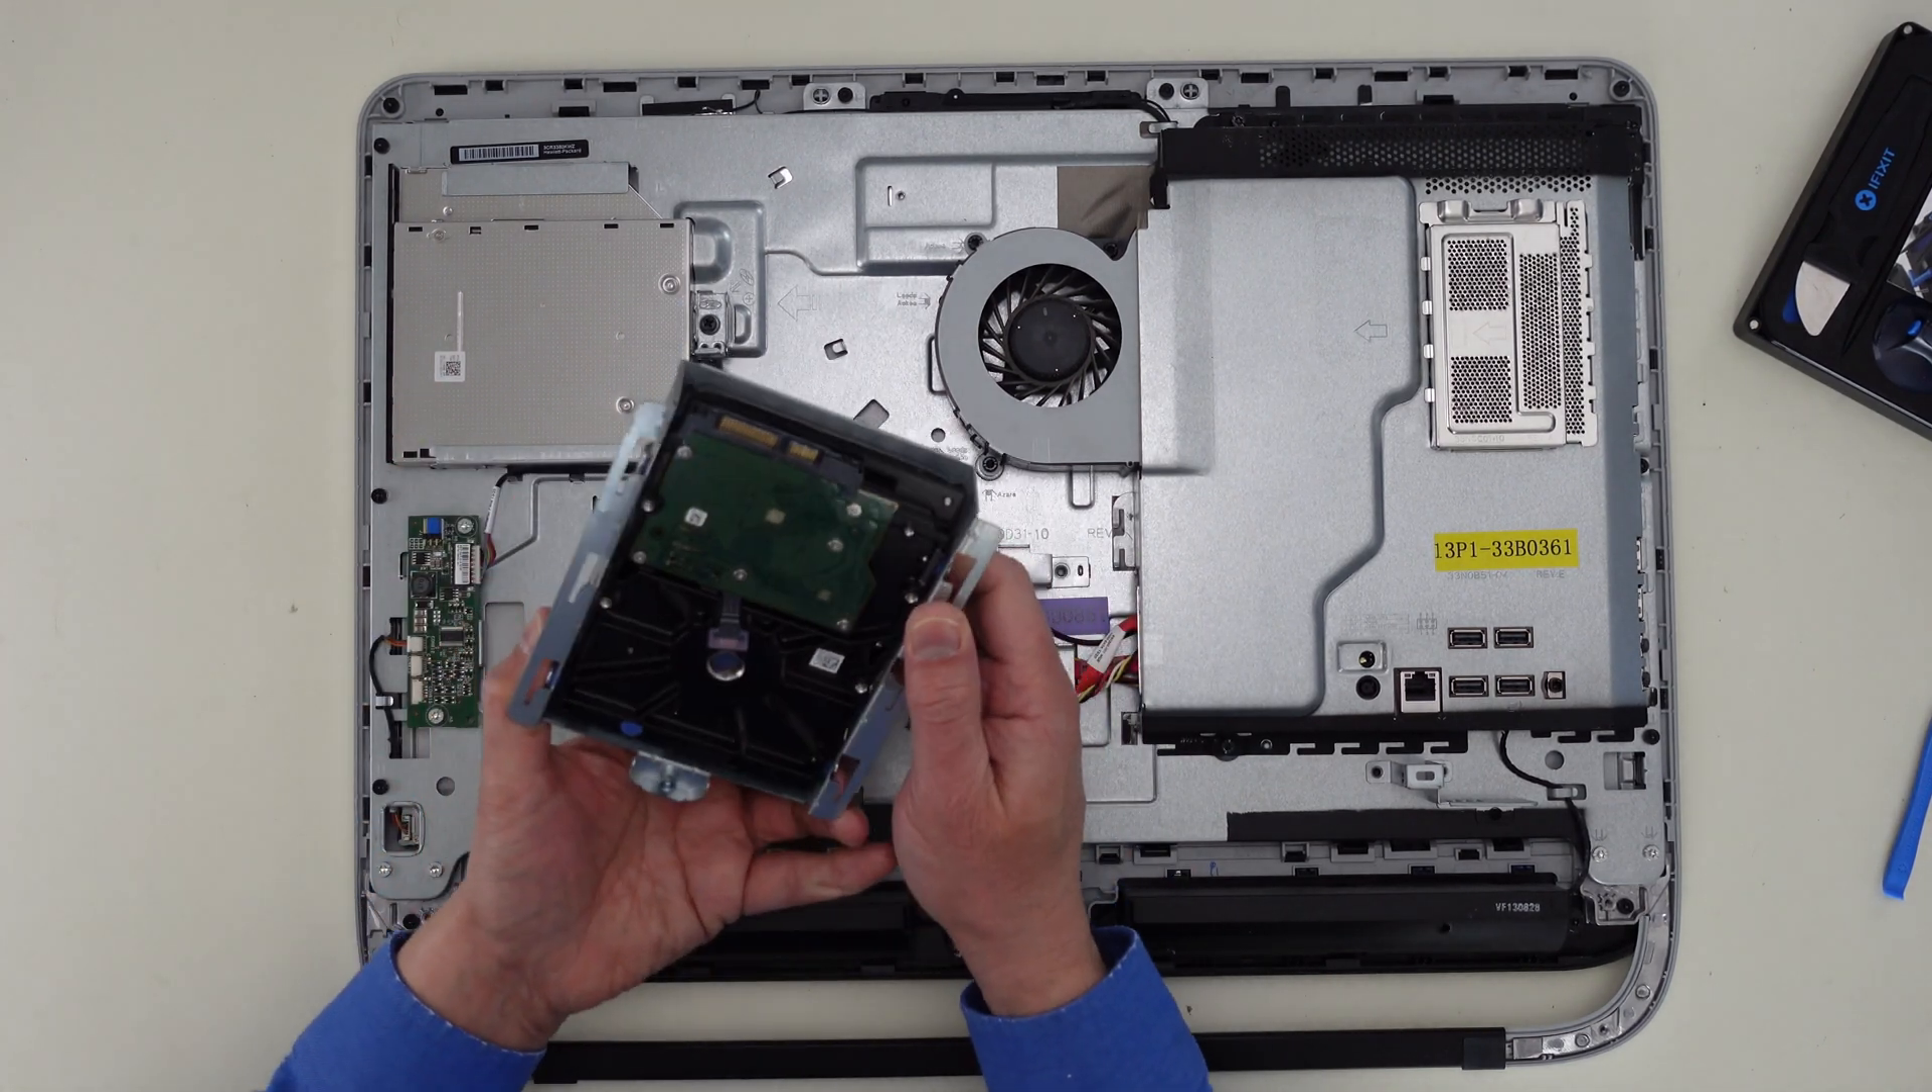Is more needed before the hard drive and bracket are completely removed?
No.